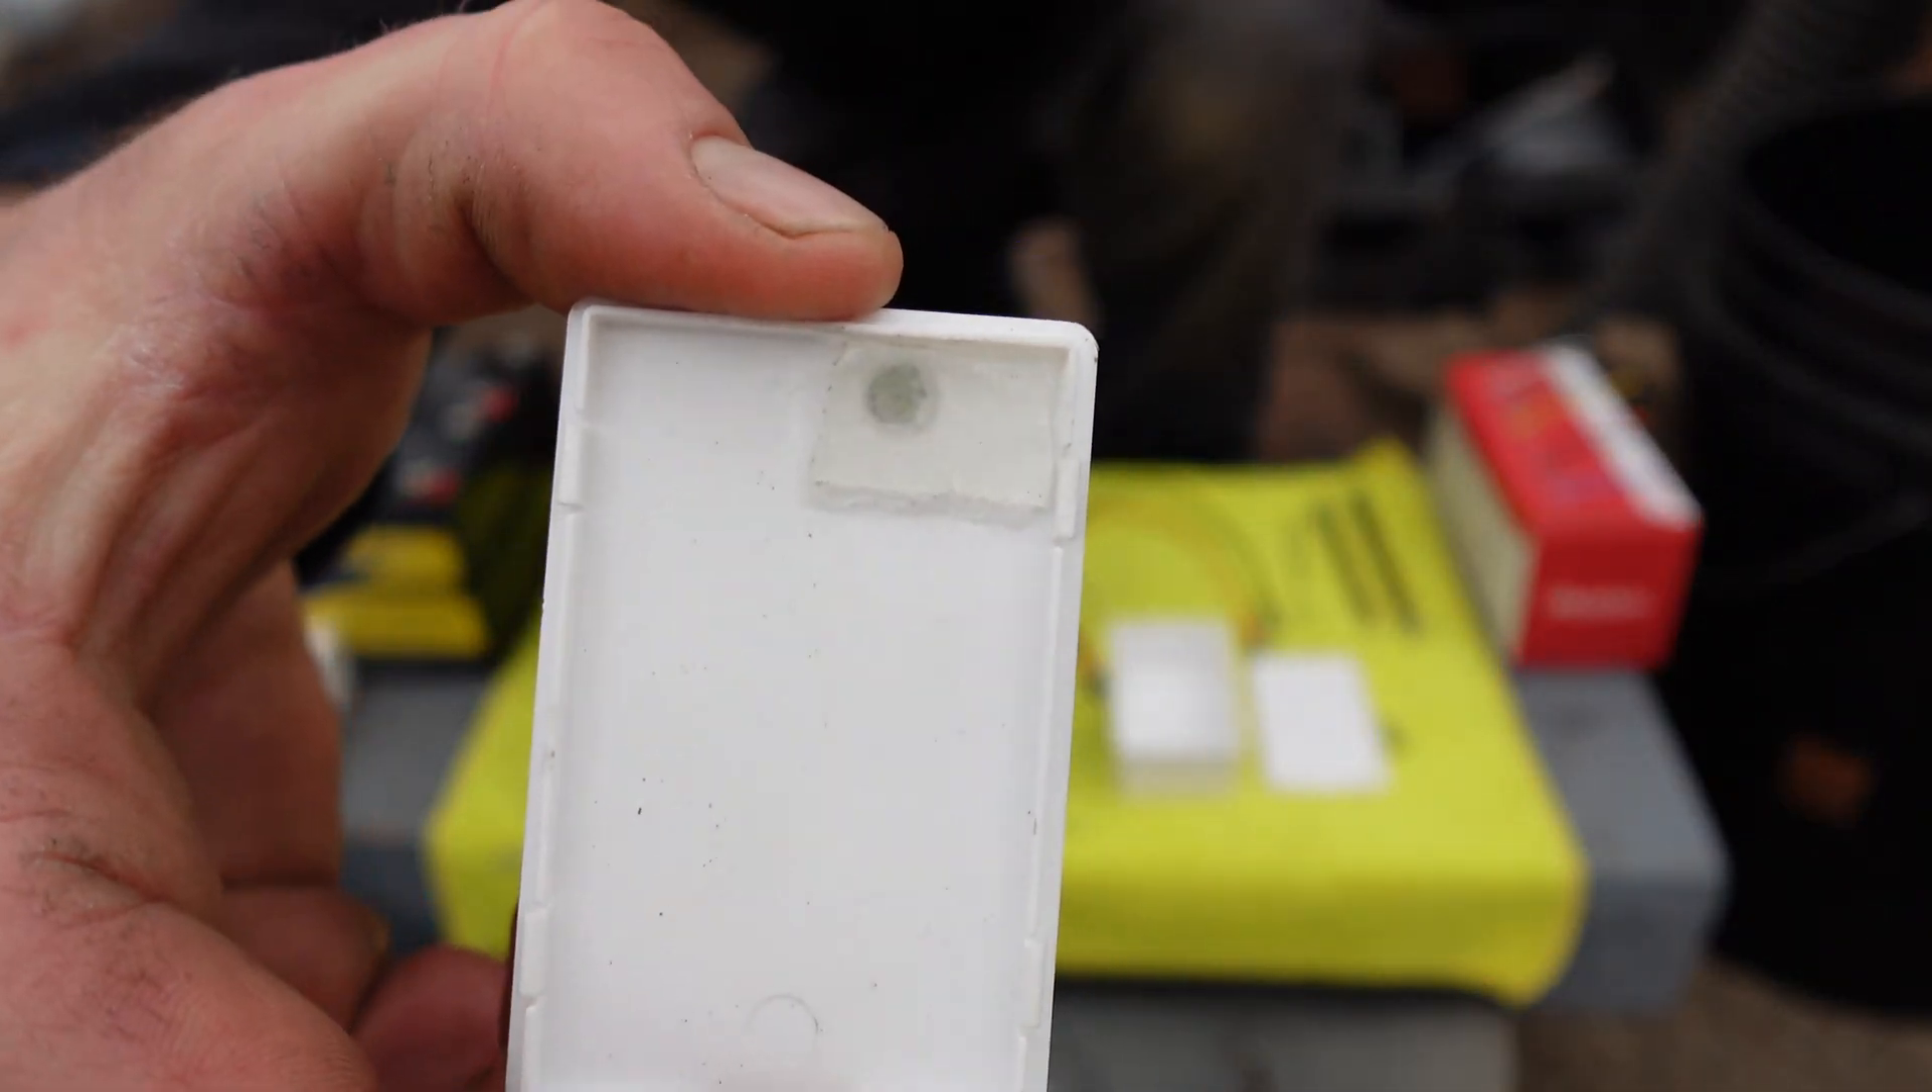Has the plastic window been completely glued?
Yes.